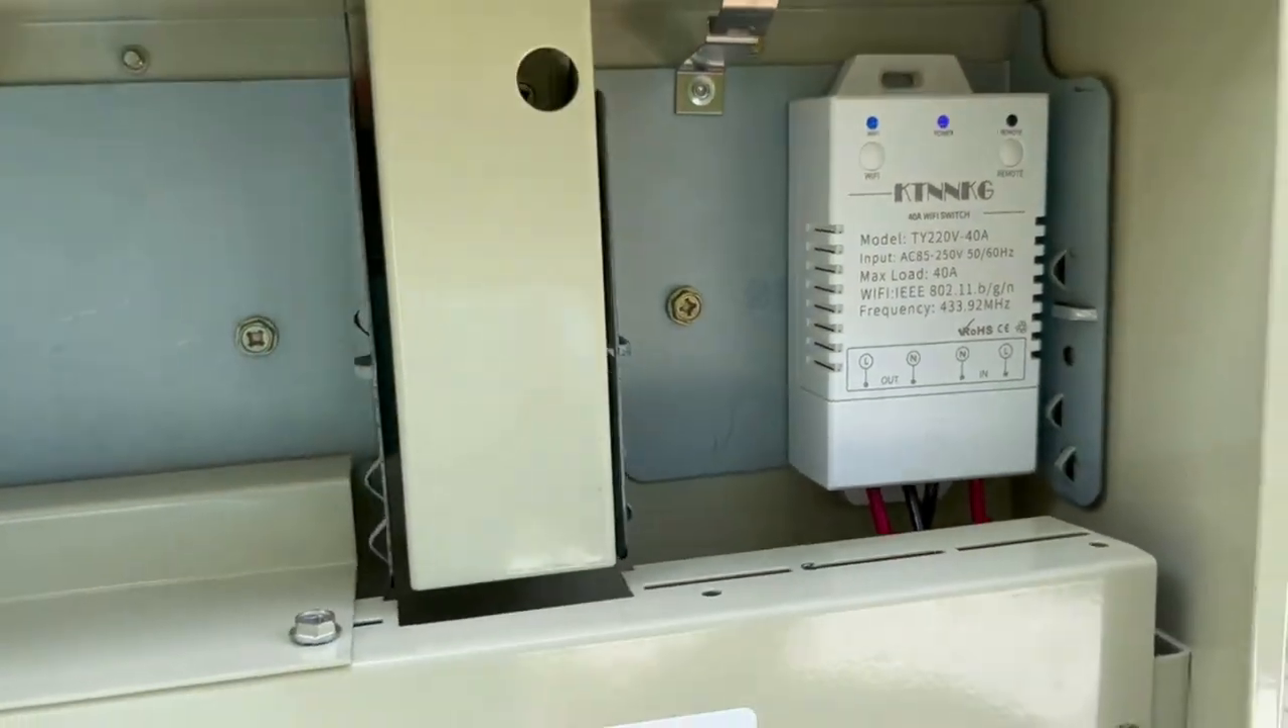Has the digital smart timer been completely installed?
Yes.